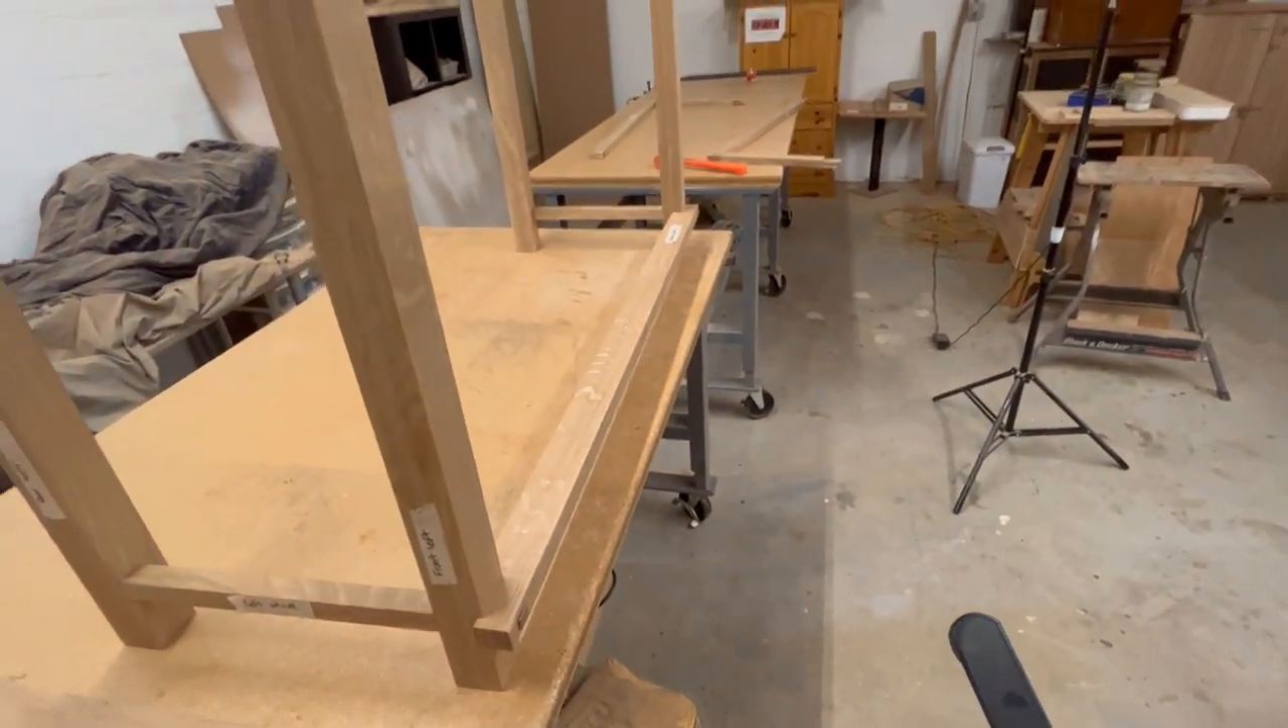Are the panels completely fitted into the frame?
No.